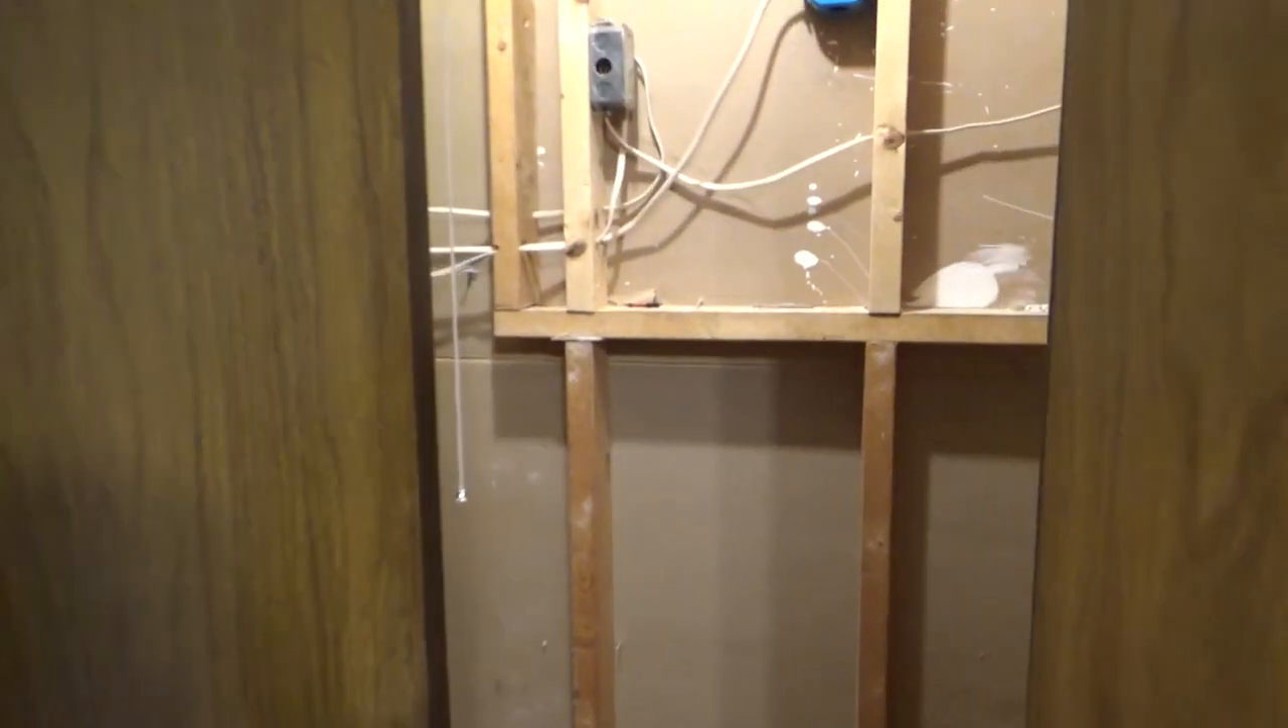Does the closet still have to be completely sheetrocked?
Yes.